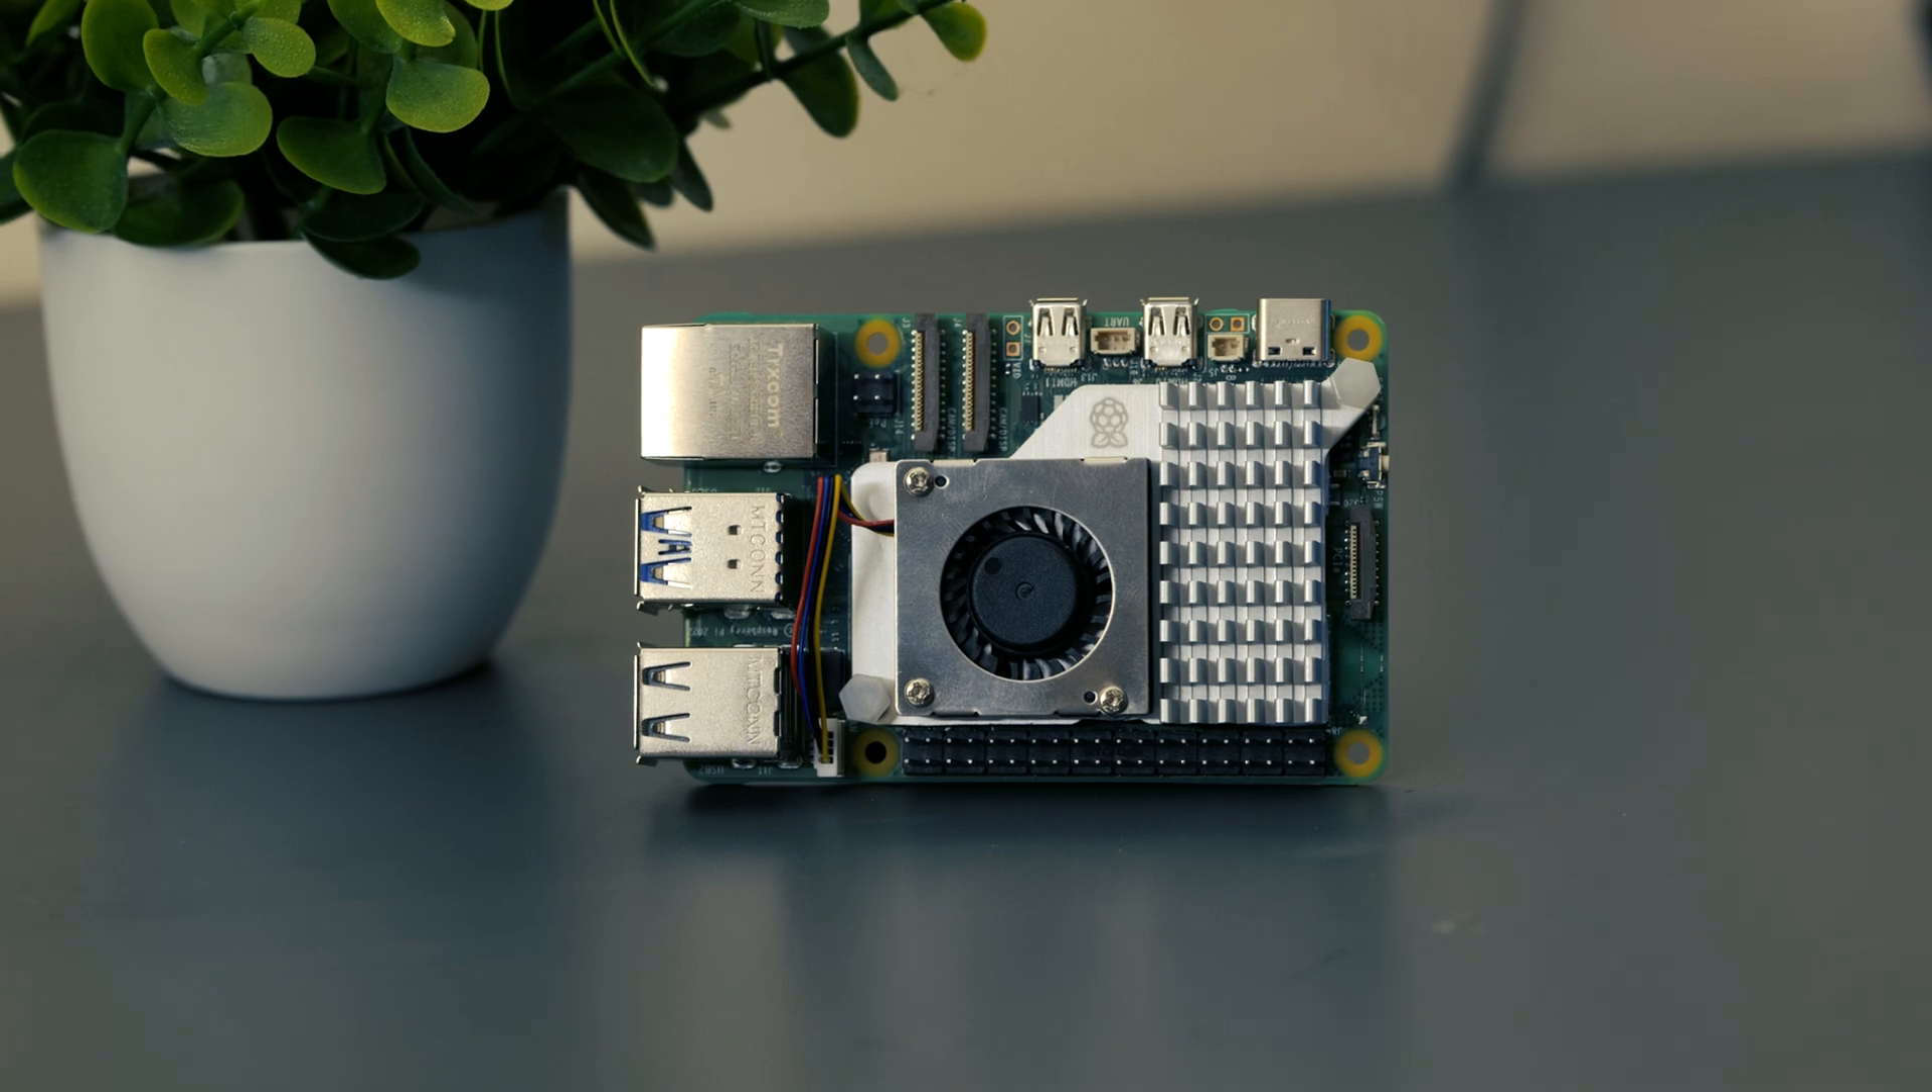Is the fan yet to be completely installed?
No.